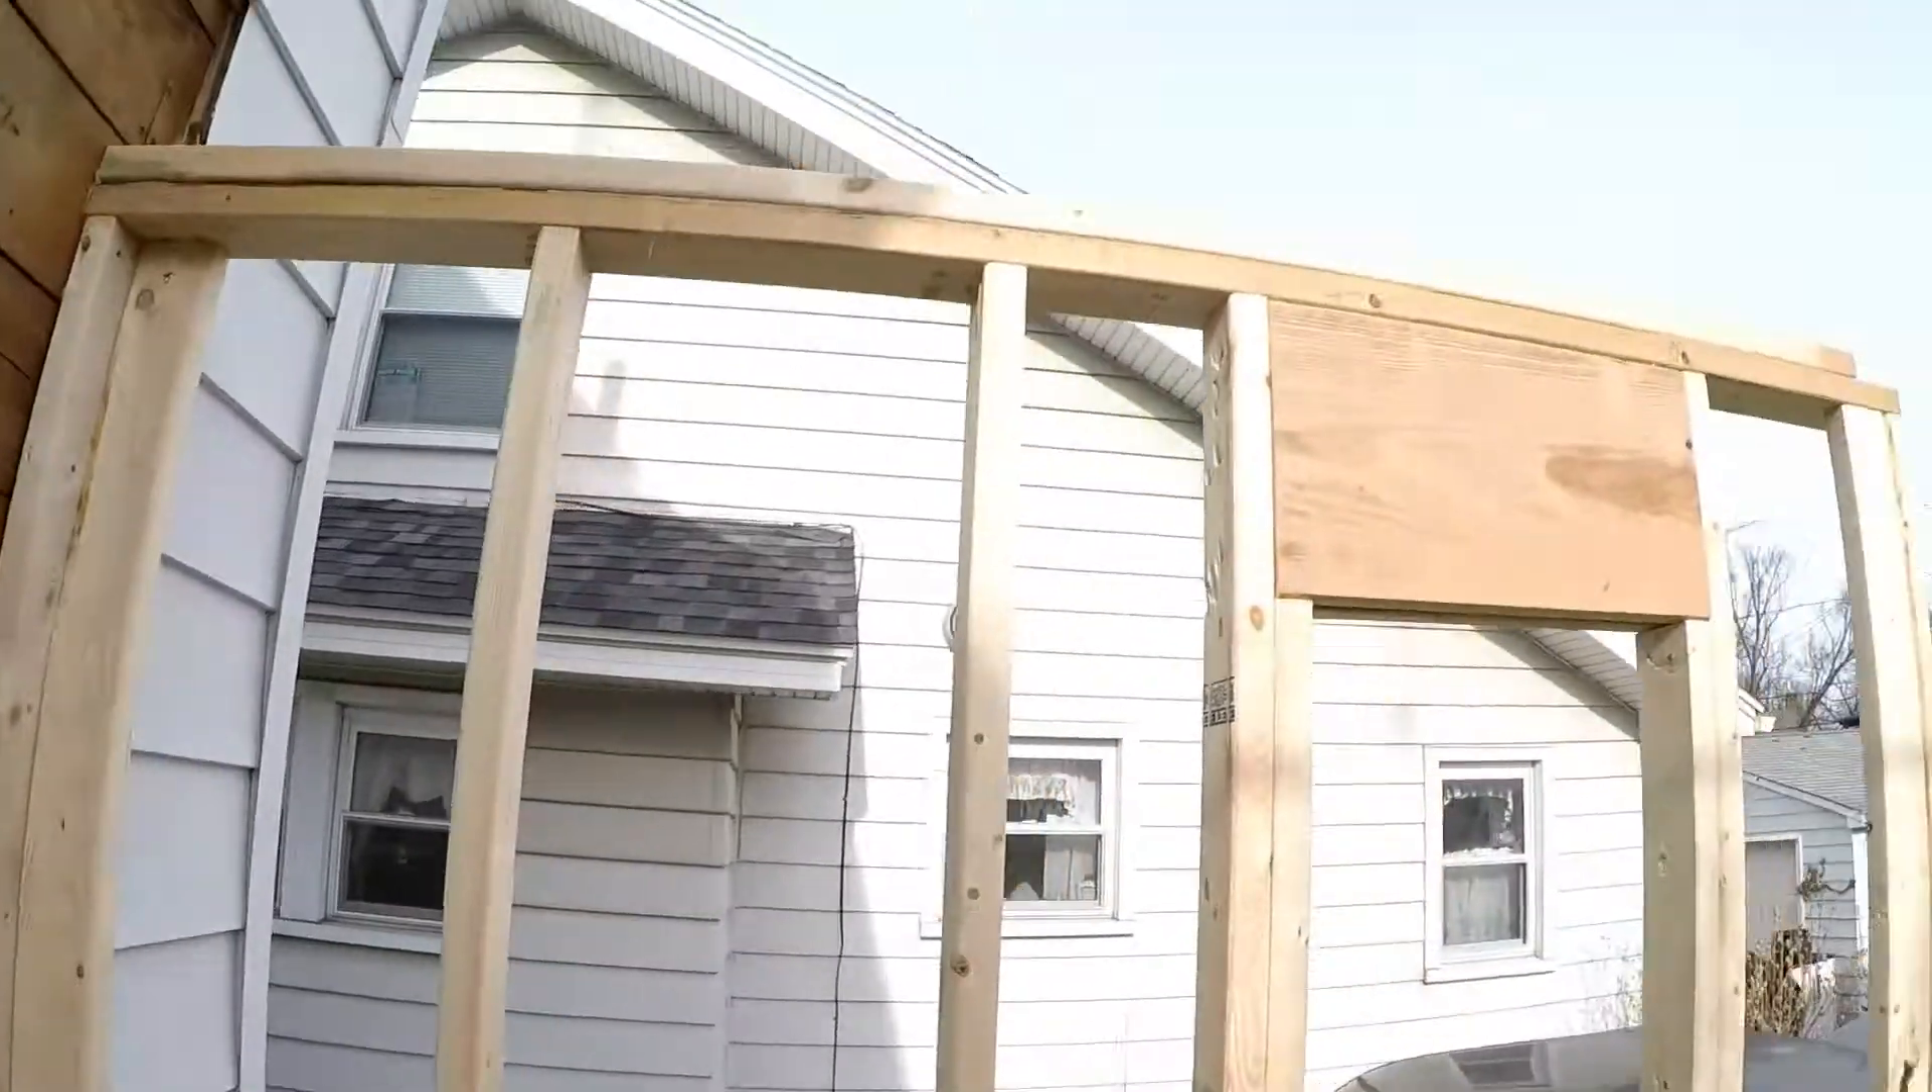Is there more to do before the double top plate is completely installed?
No.